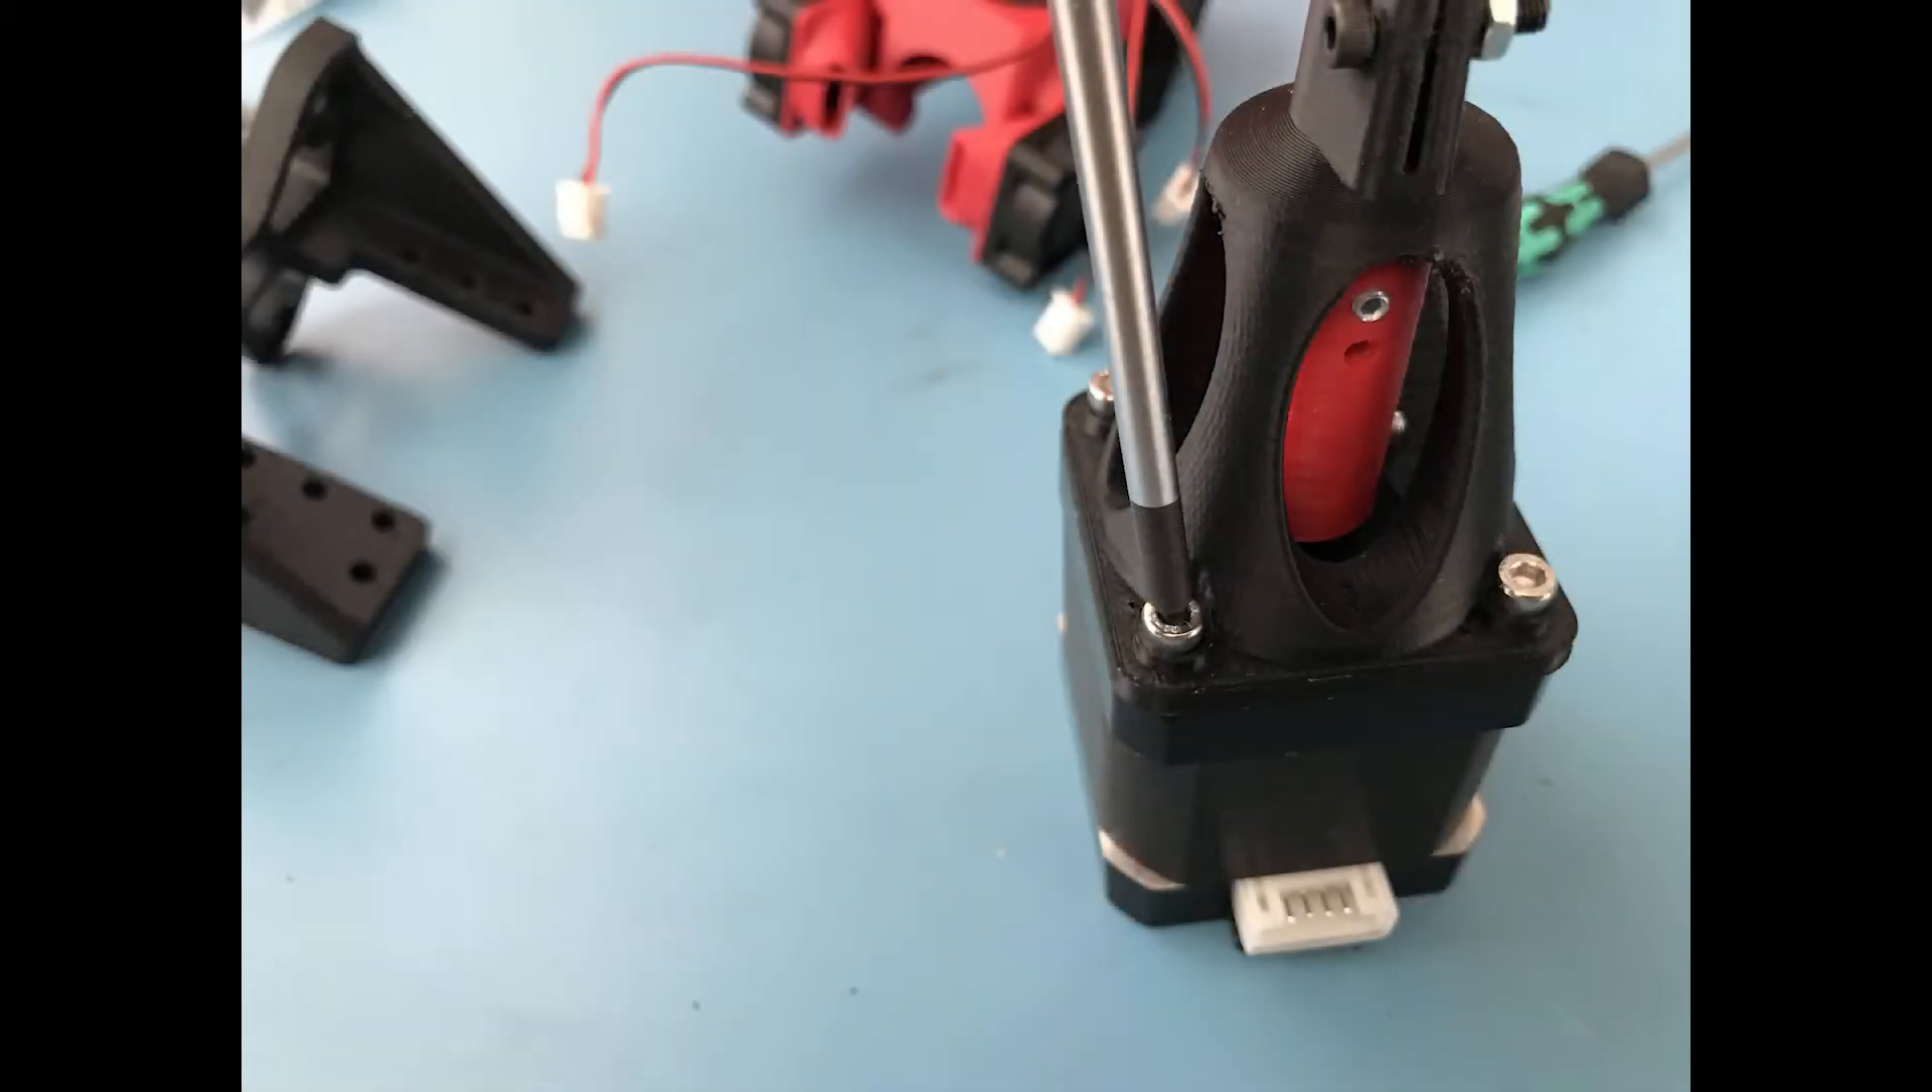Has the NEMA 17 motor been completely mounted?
No.